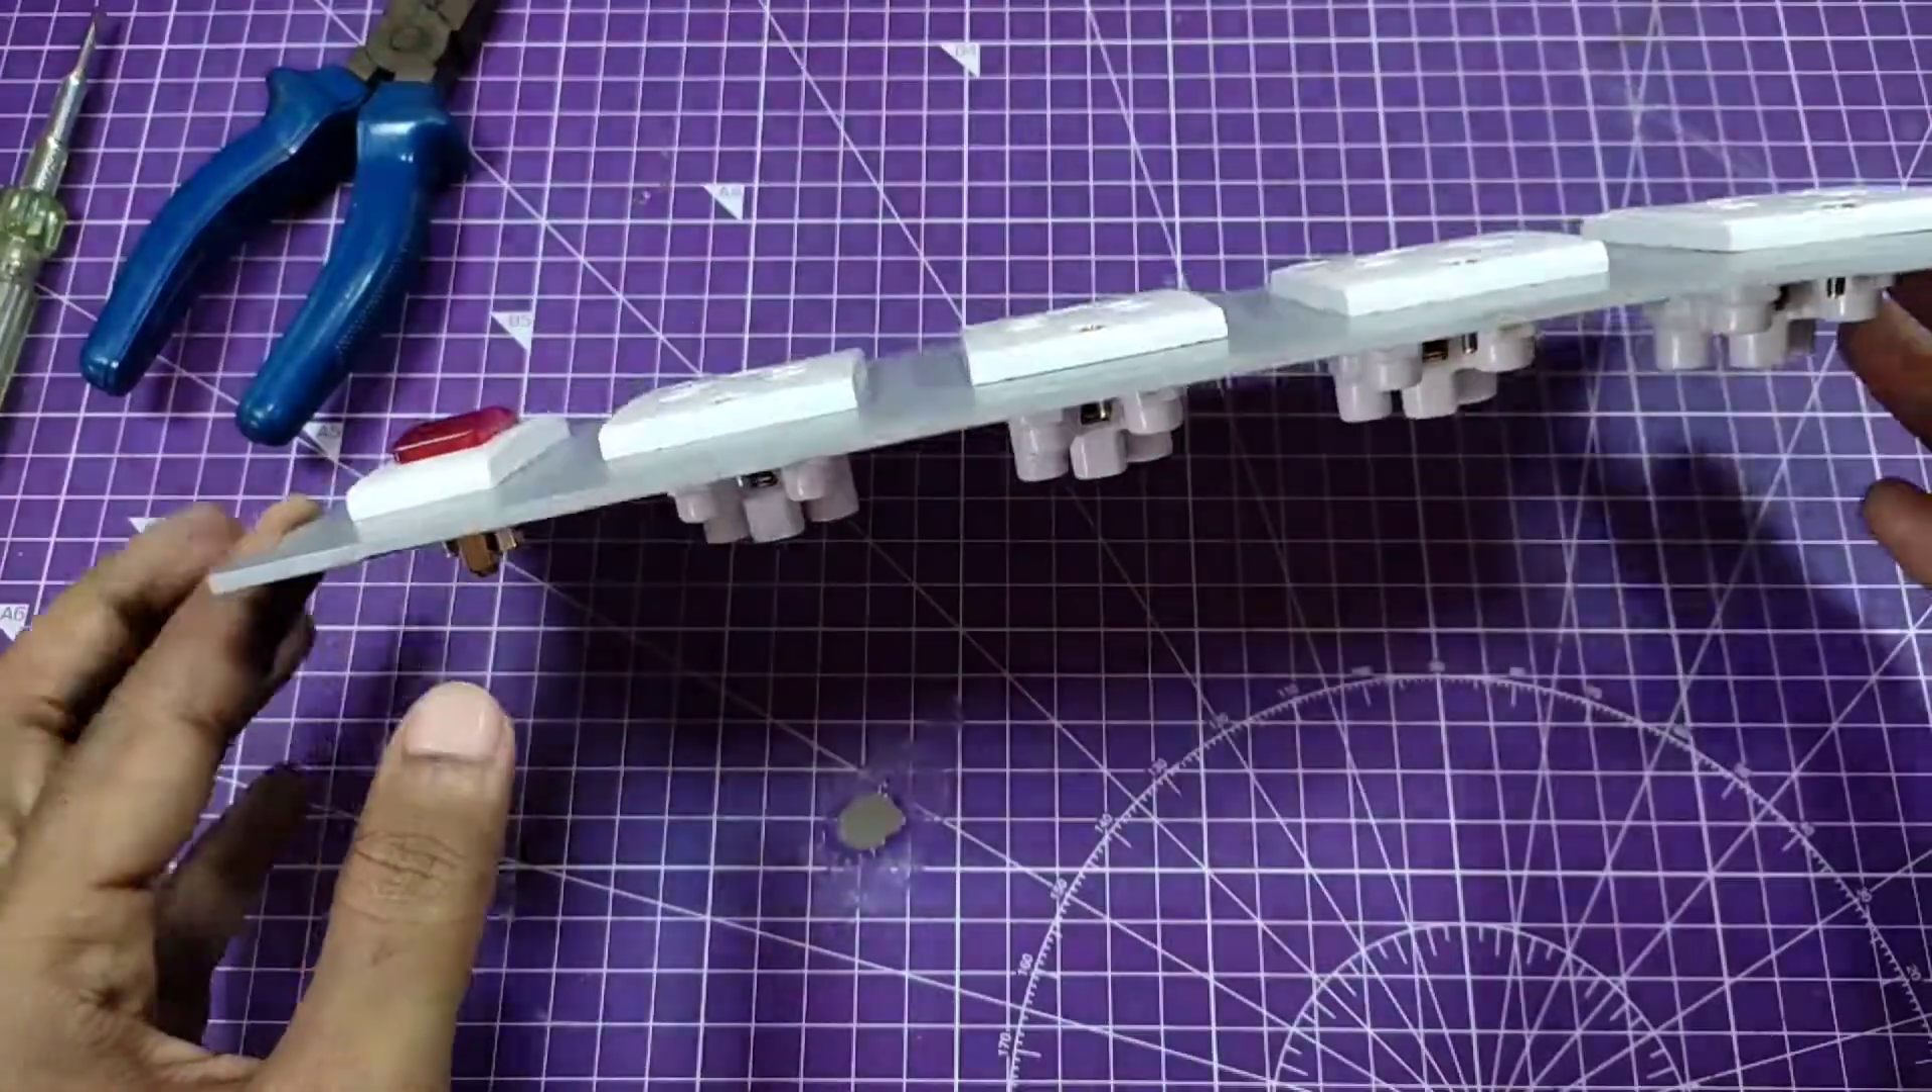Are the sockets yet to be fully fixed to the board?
No.